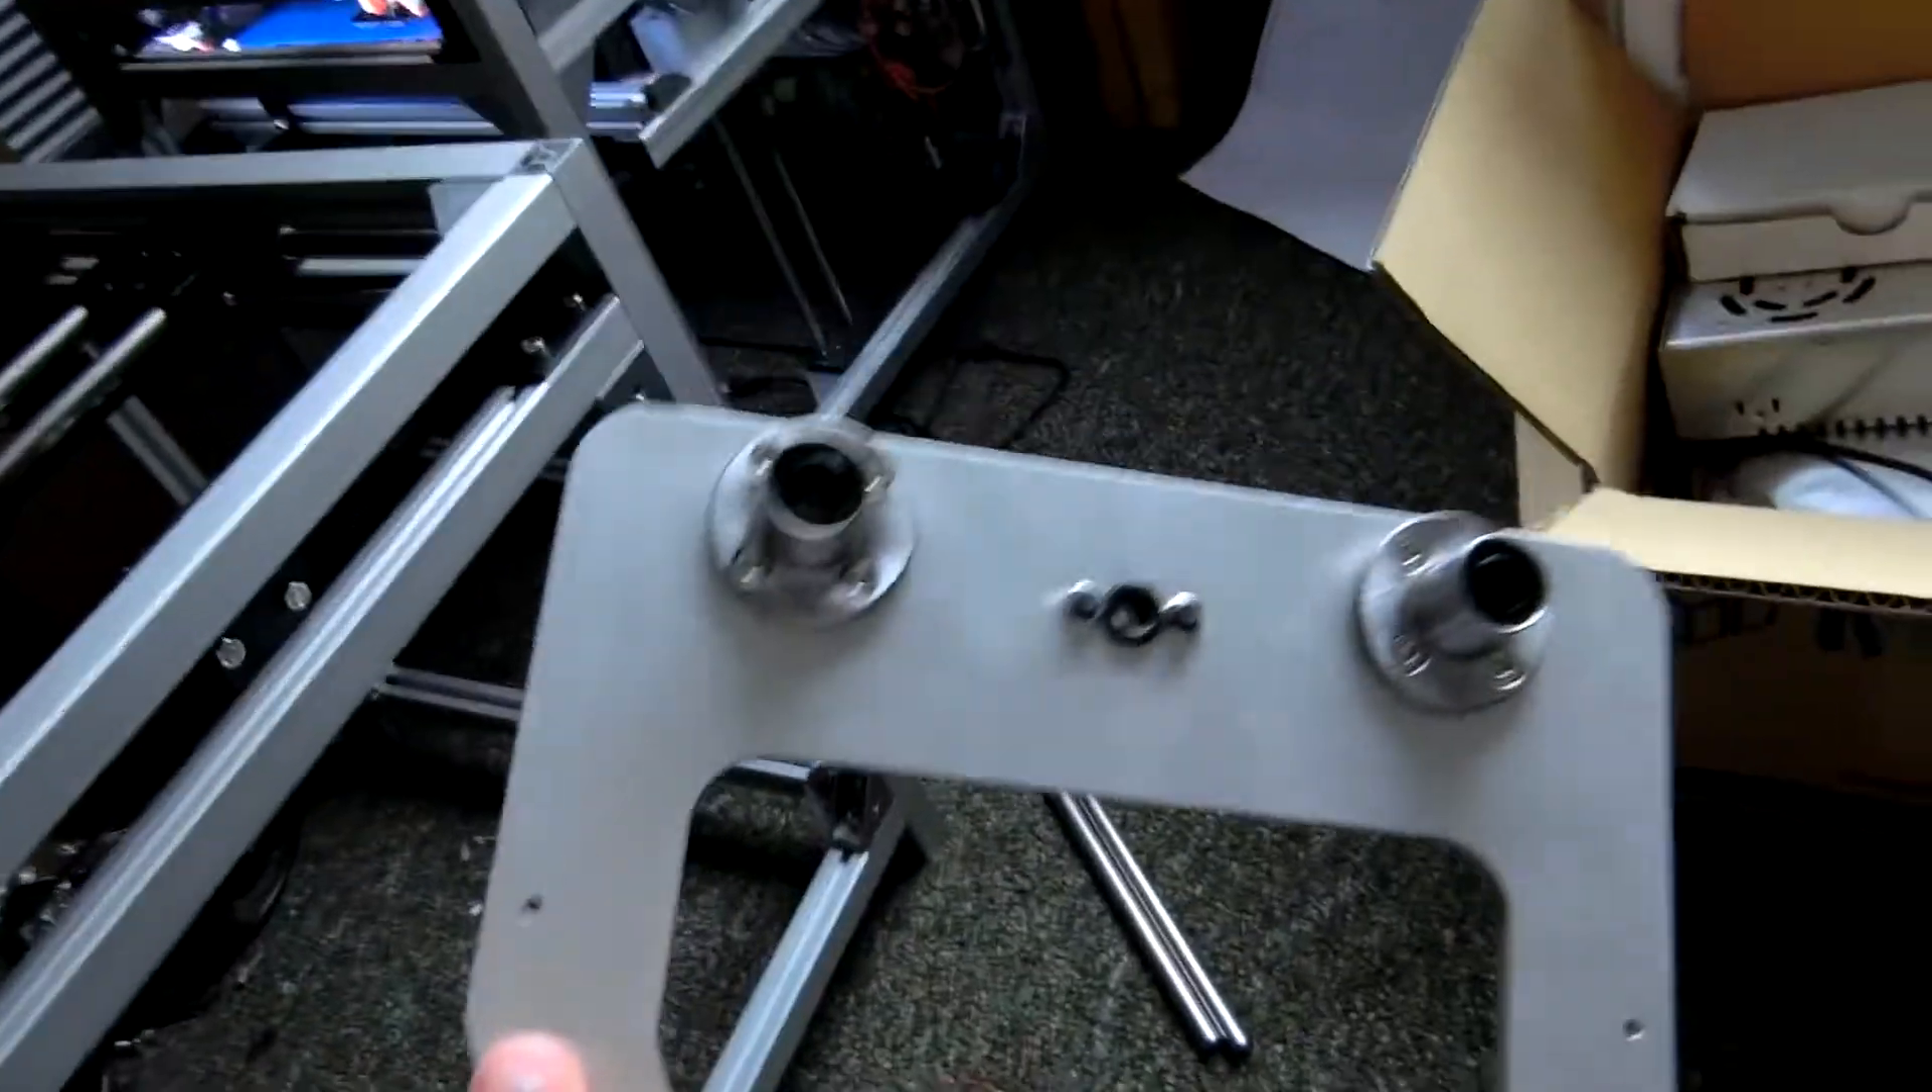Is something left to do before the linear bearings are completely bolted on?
No.